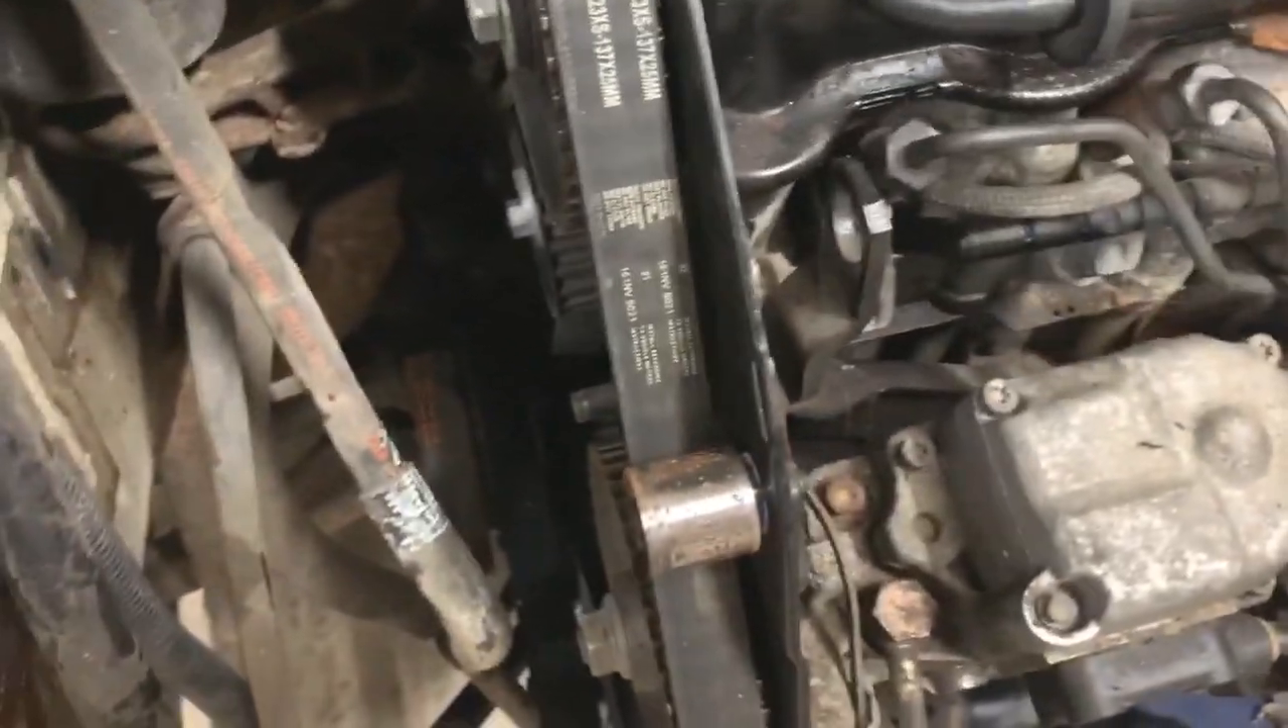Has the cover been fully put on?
No.